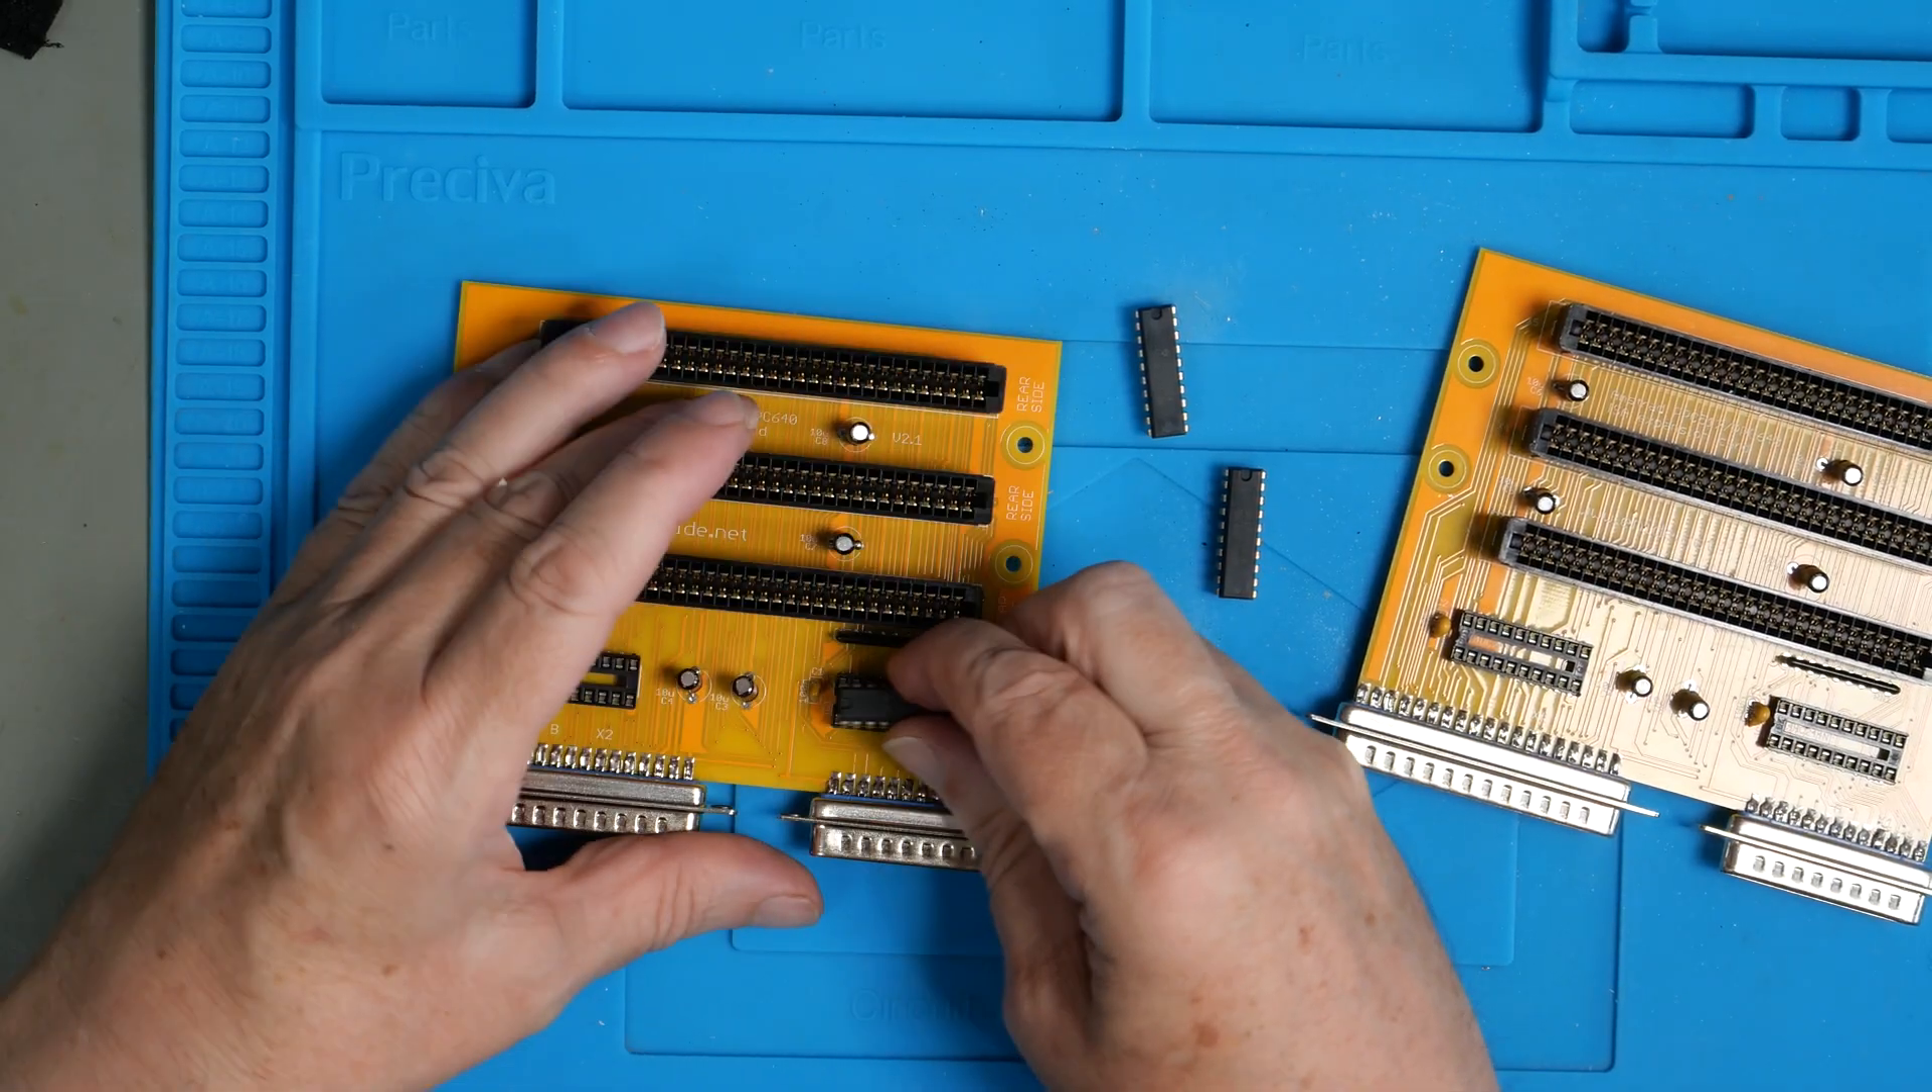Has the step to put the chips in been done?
No.